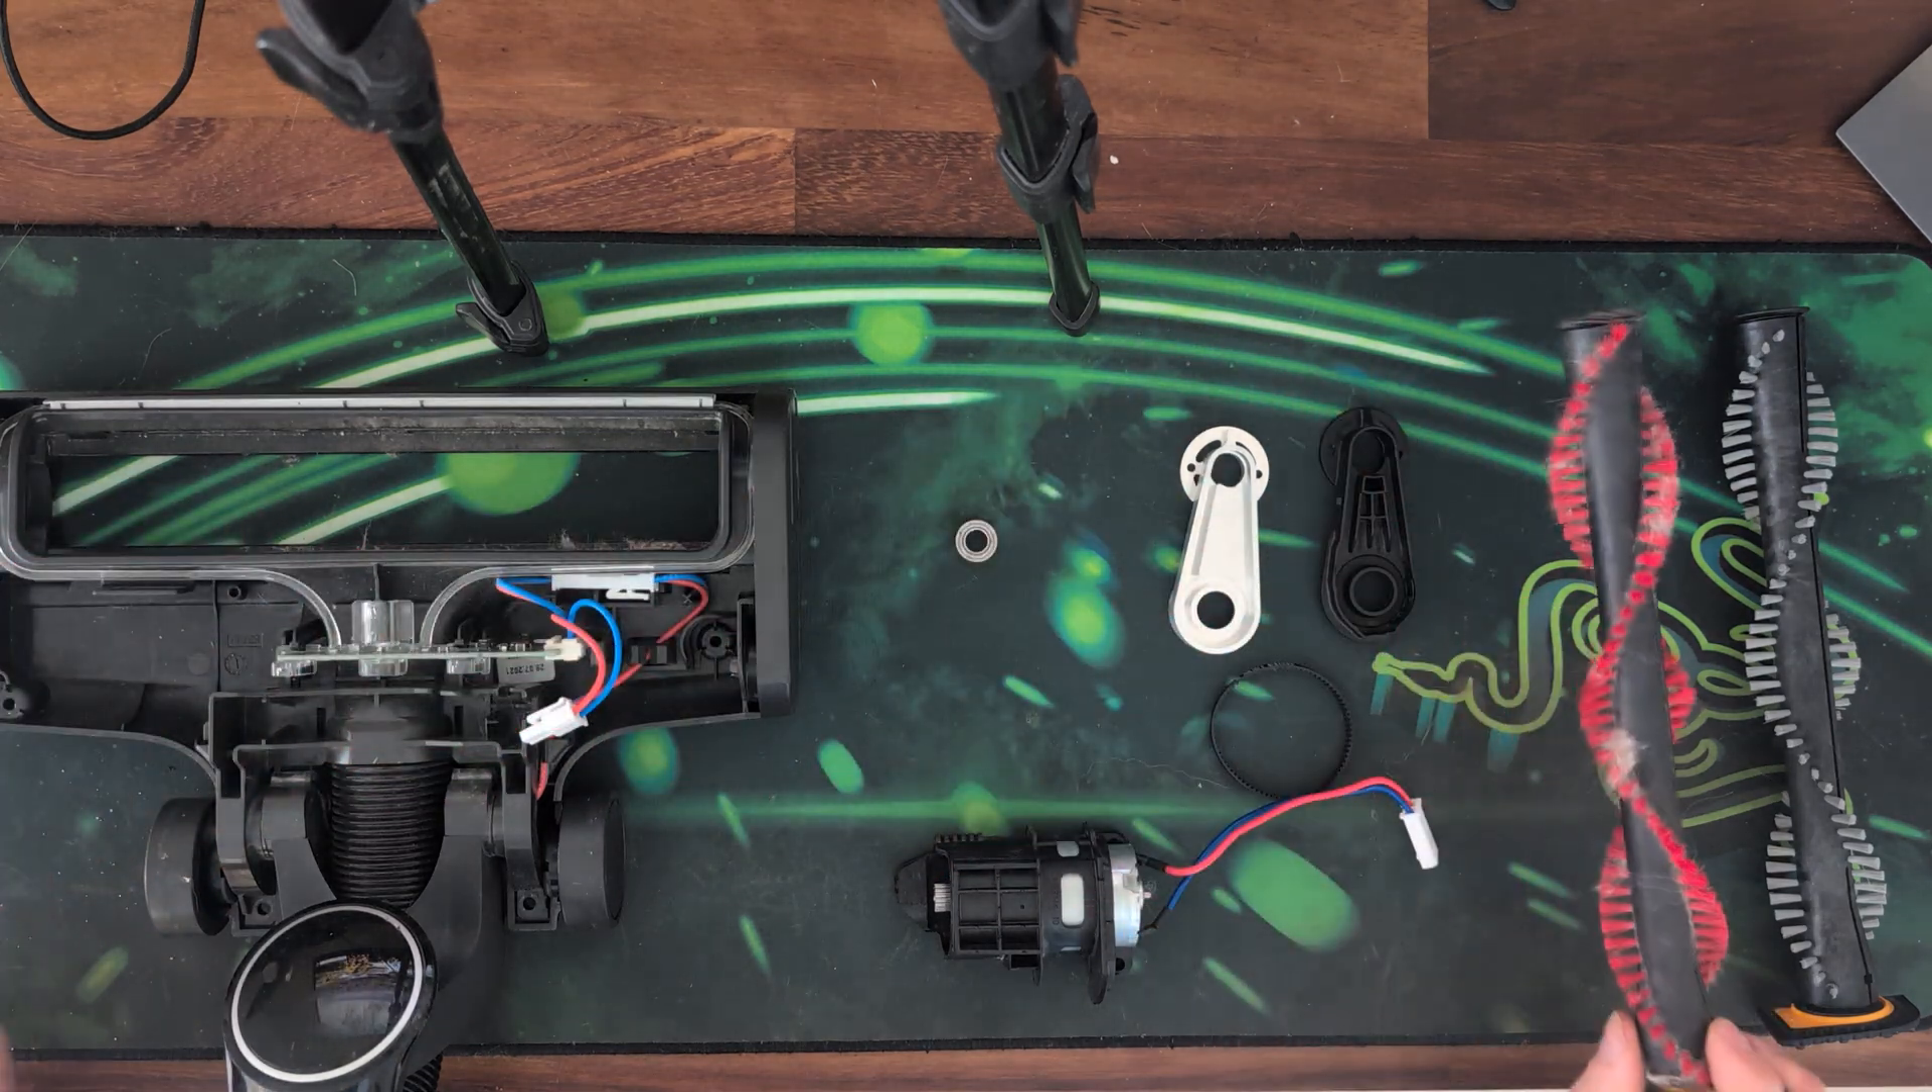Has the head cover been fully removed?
Yes.